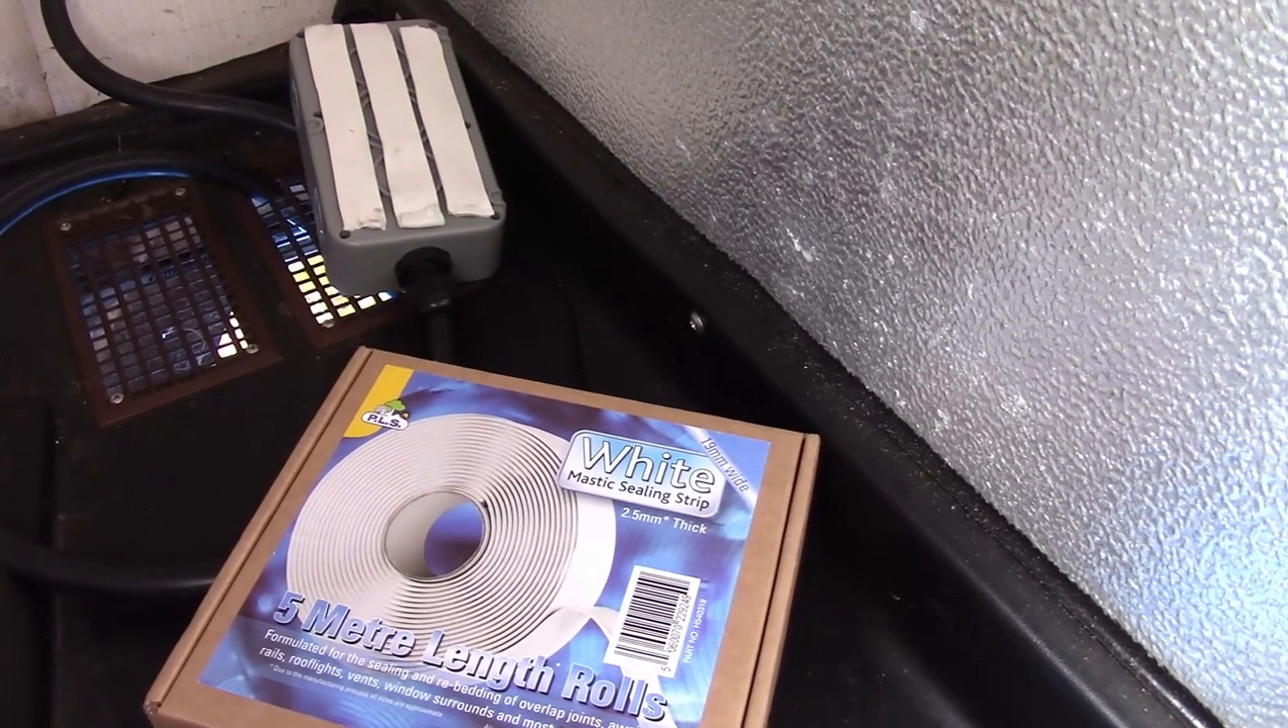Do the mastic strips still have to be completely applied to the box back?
No.